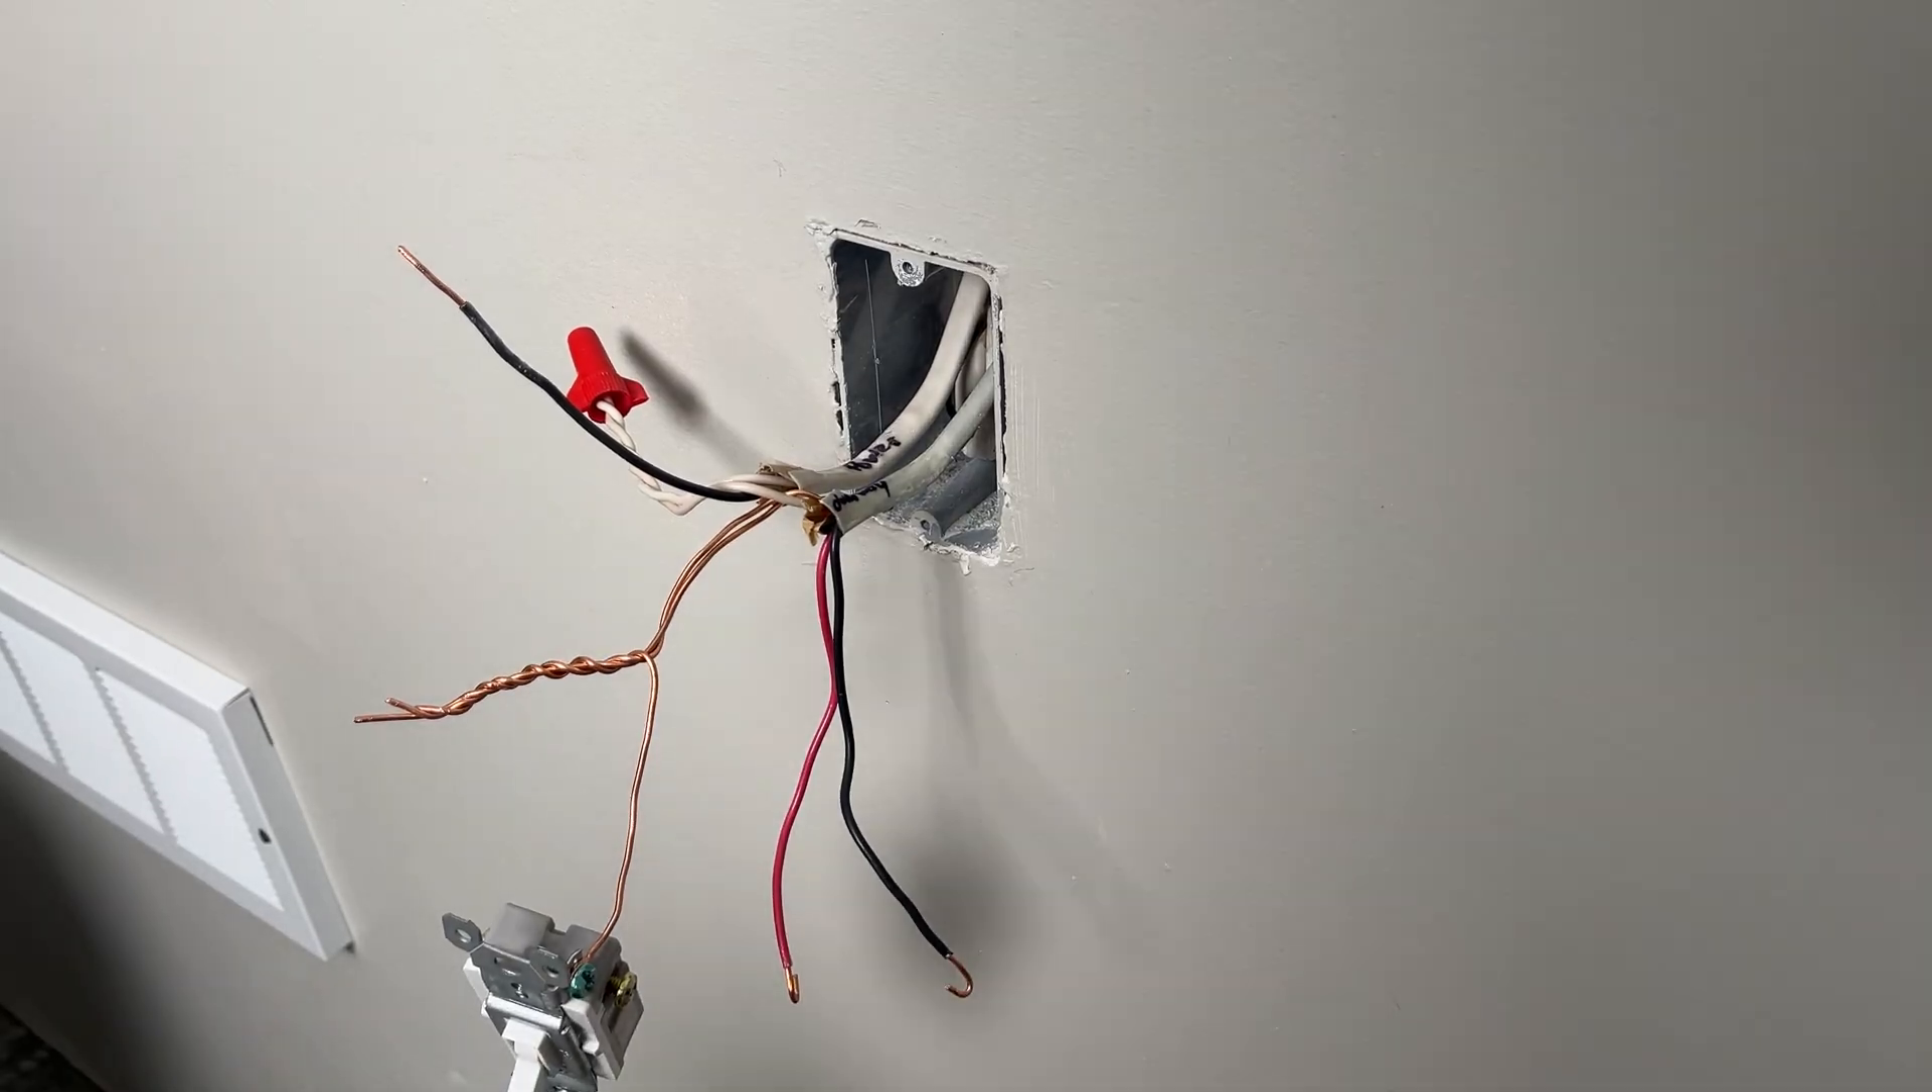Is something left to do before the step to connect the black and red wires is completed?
Yes.